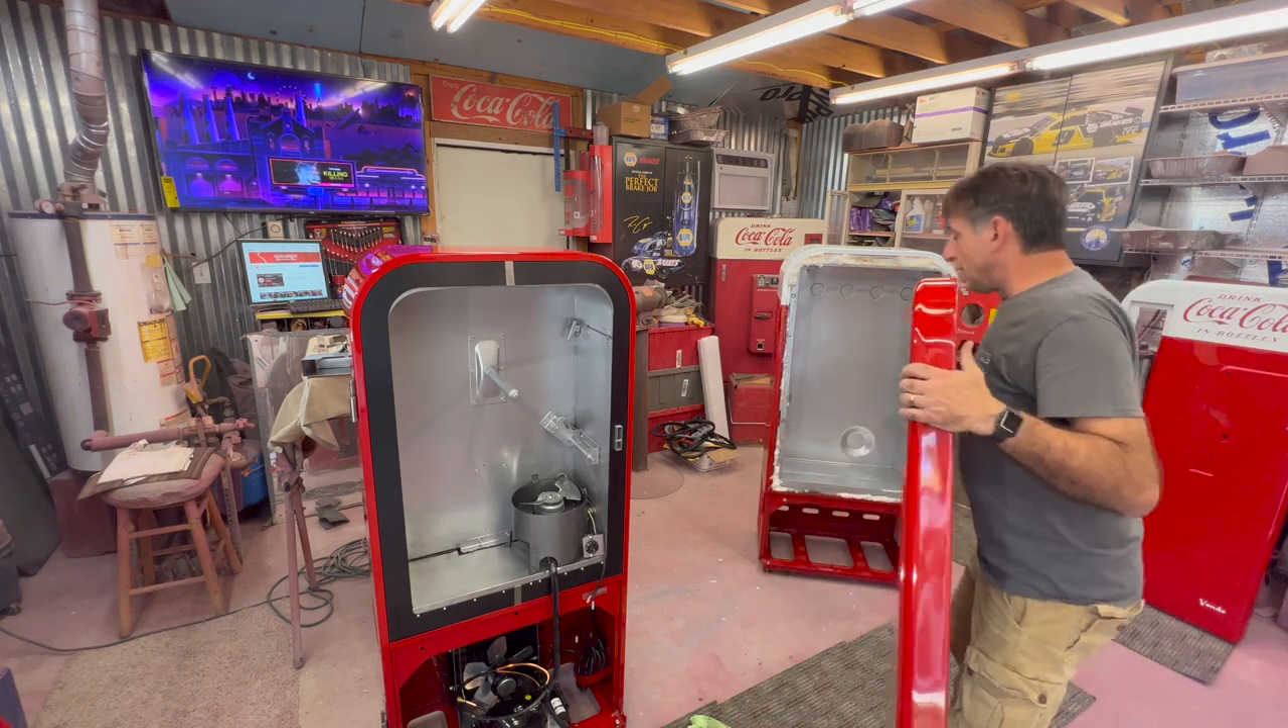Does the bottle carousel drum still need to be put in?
Yes.